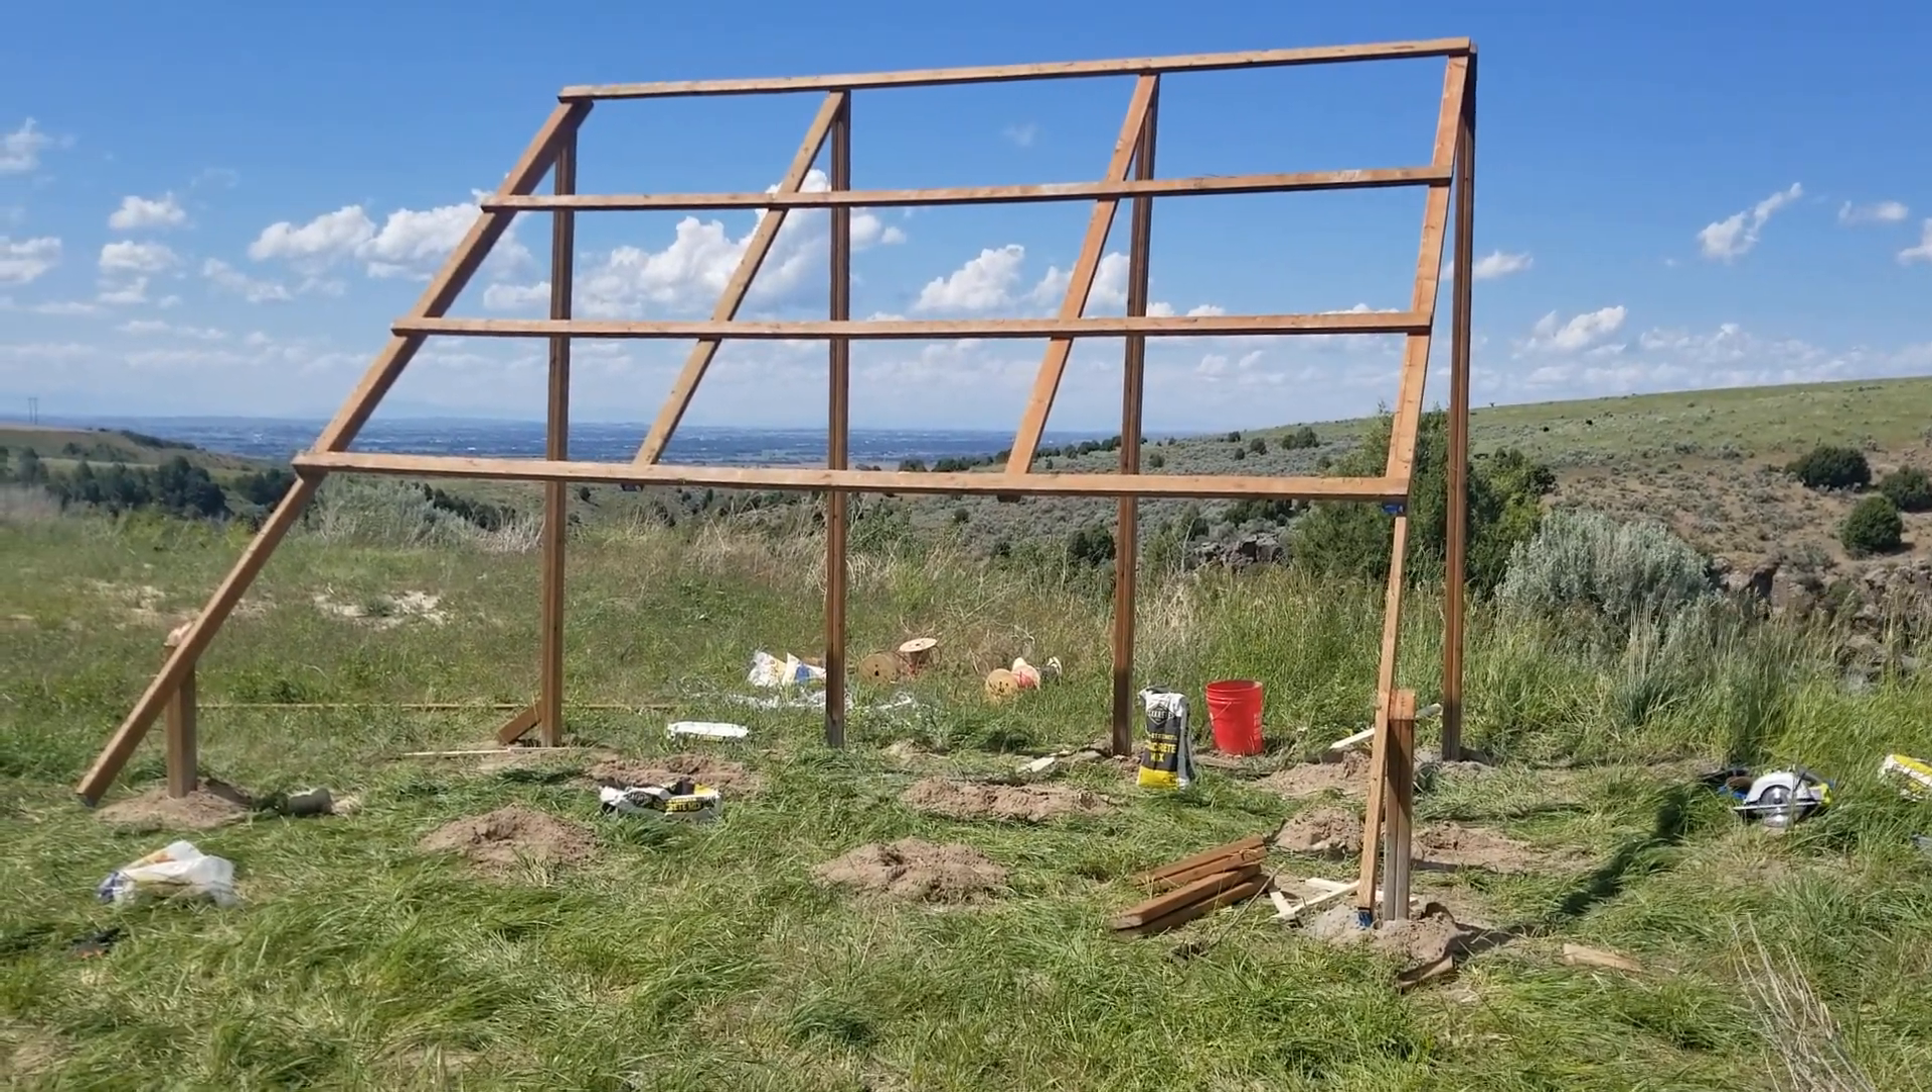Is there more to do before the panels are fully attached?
Yes.